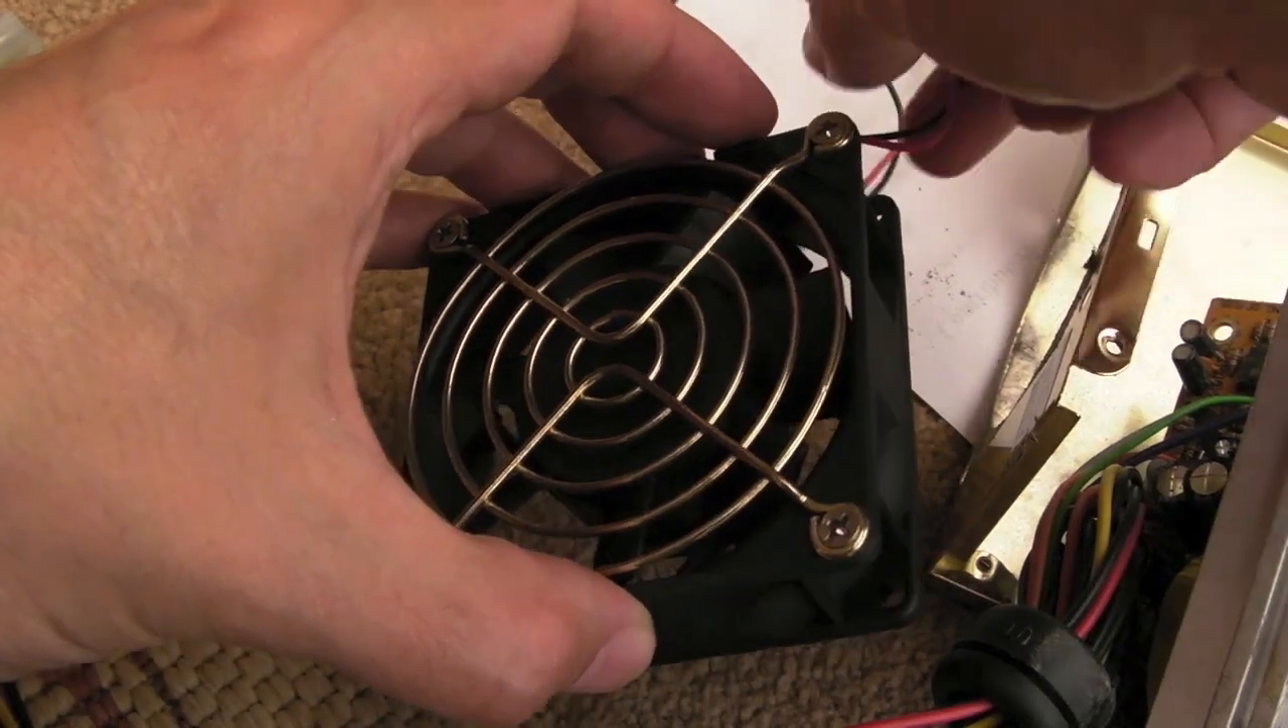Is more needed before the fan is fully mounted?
Yes.